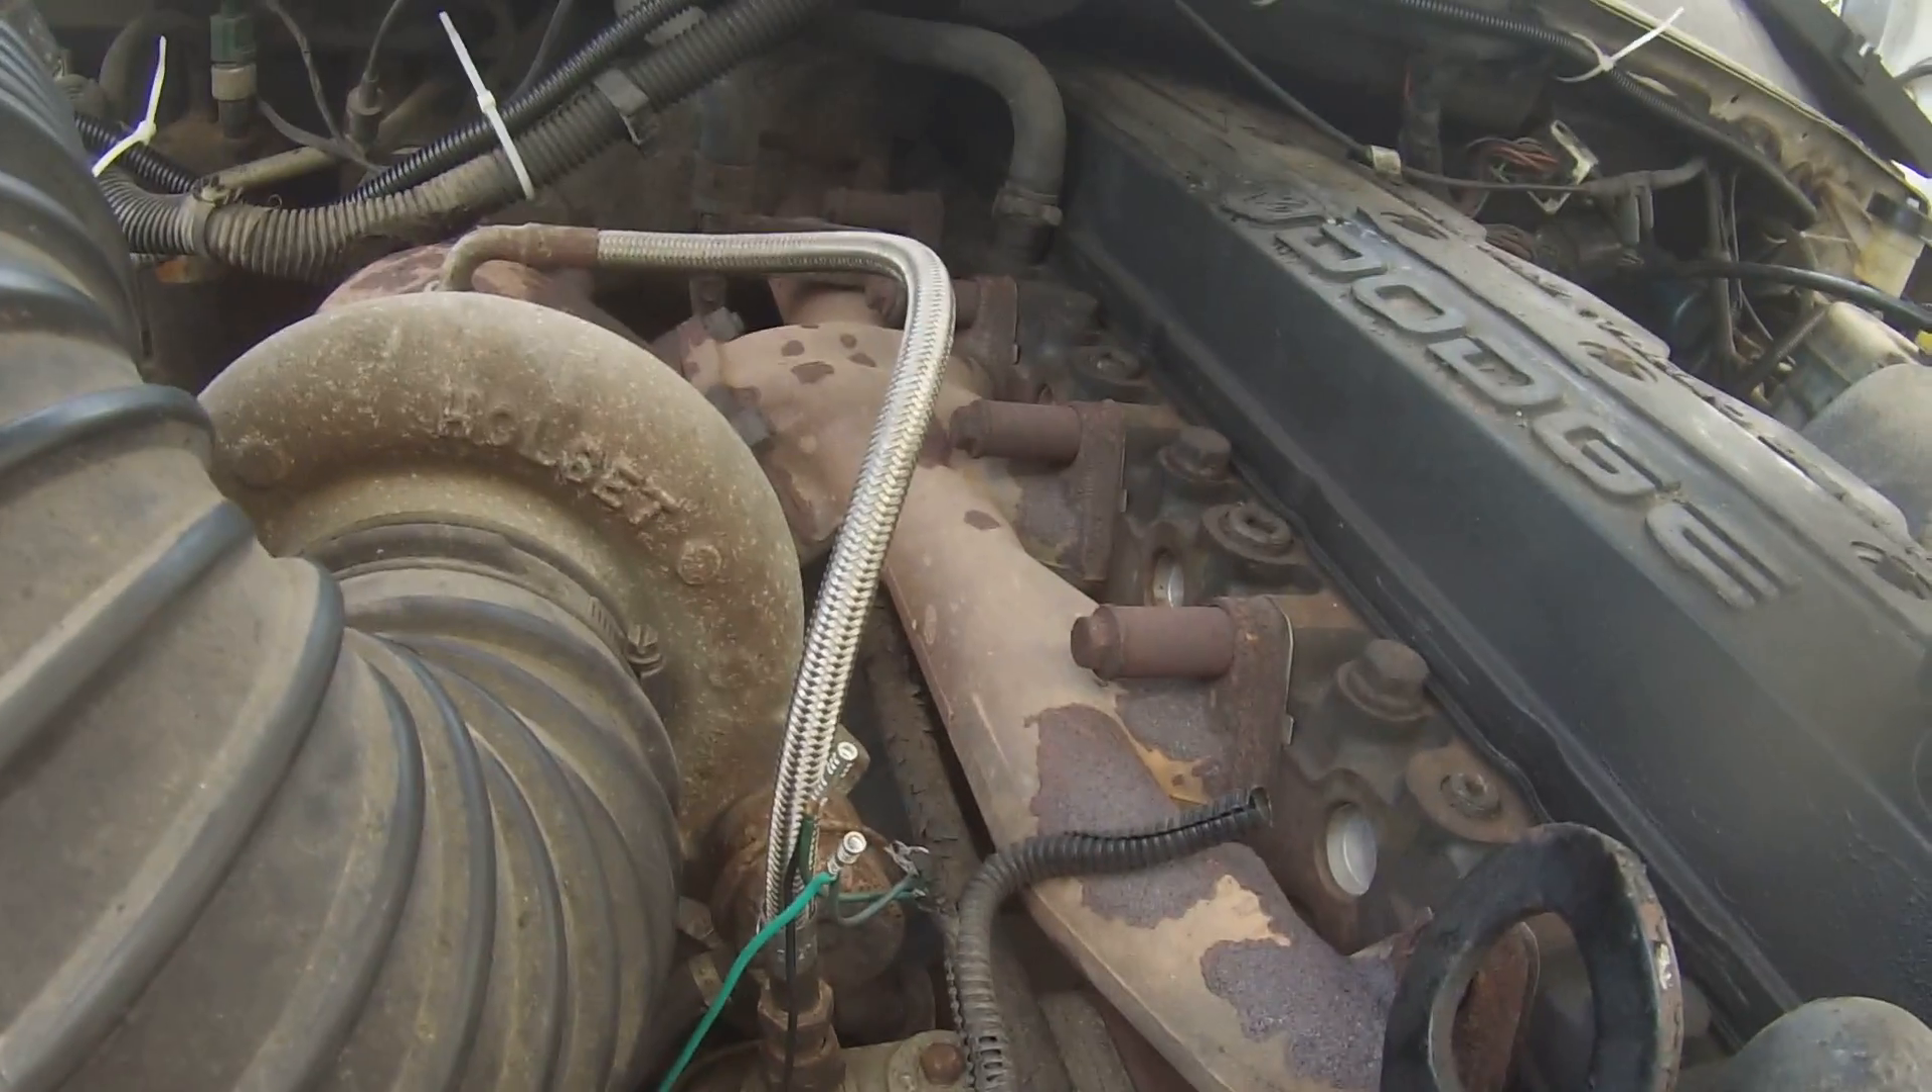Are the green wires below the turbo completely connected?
No.